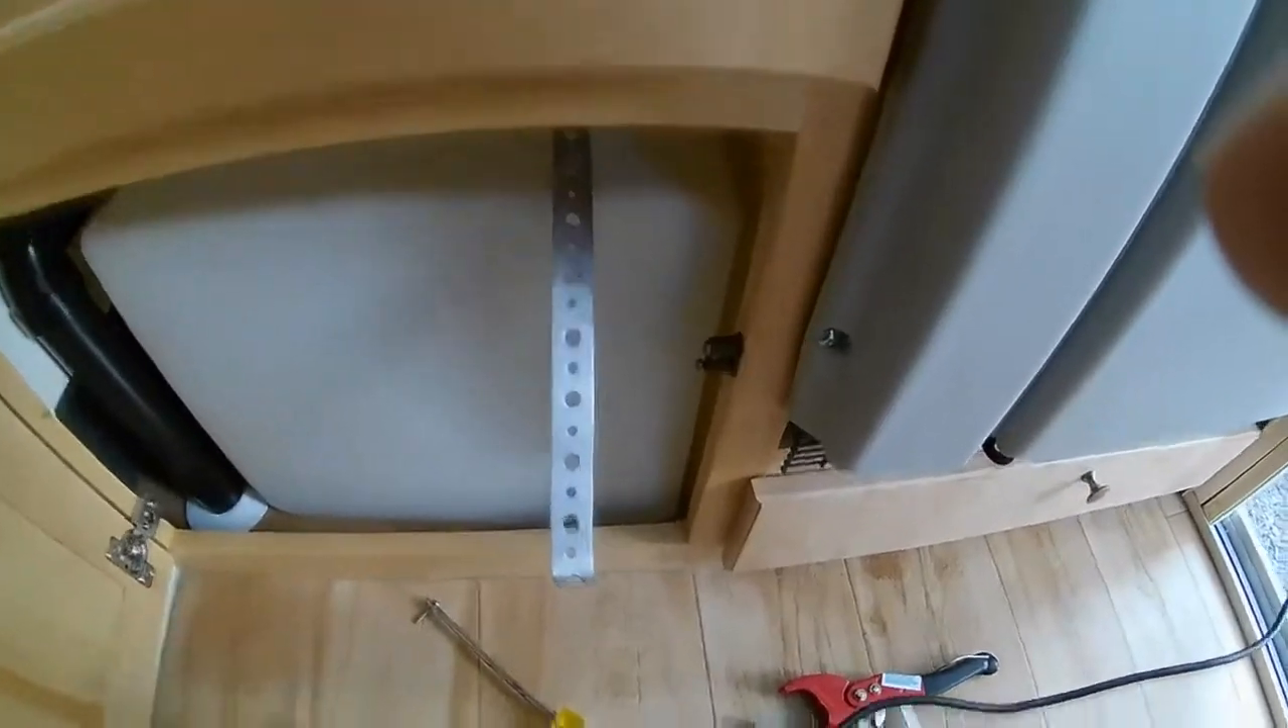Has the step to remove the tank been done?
No.